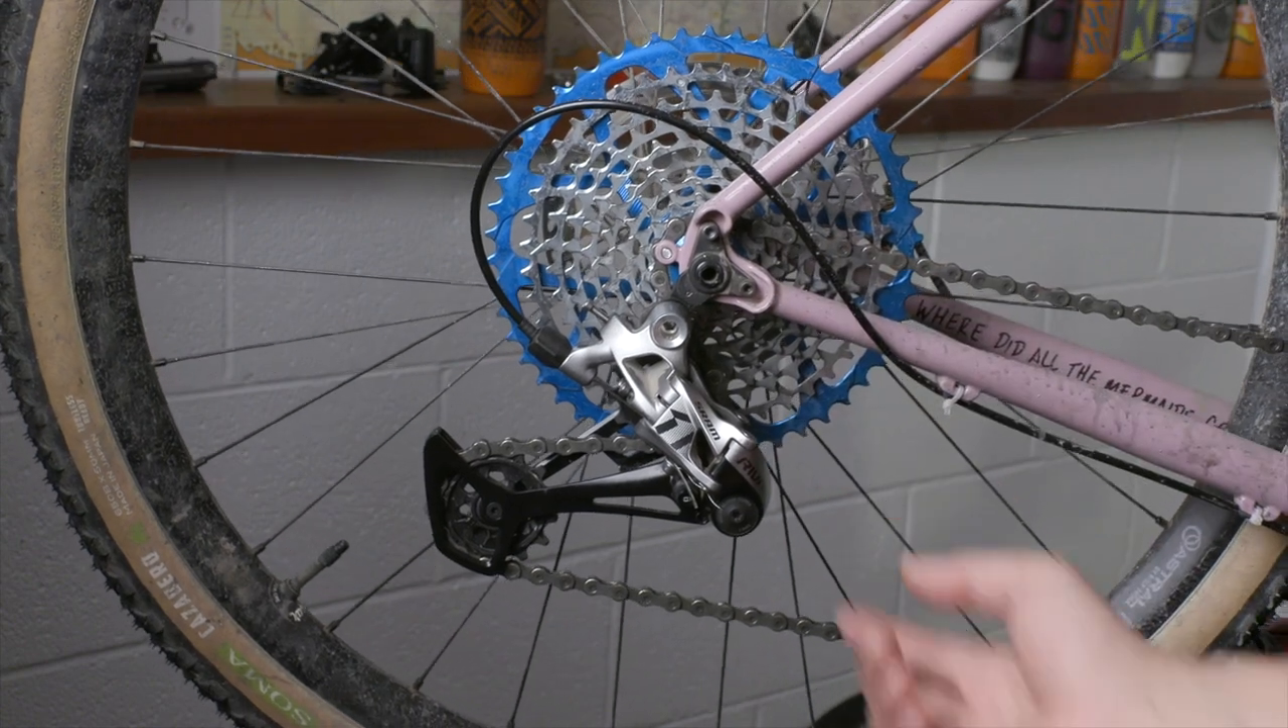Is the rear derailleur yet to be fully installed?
No.